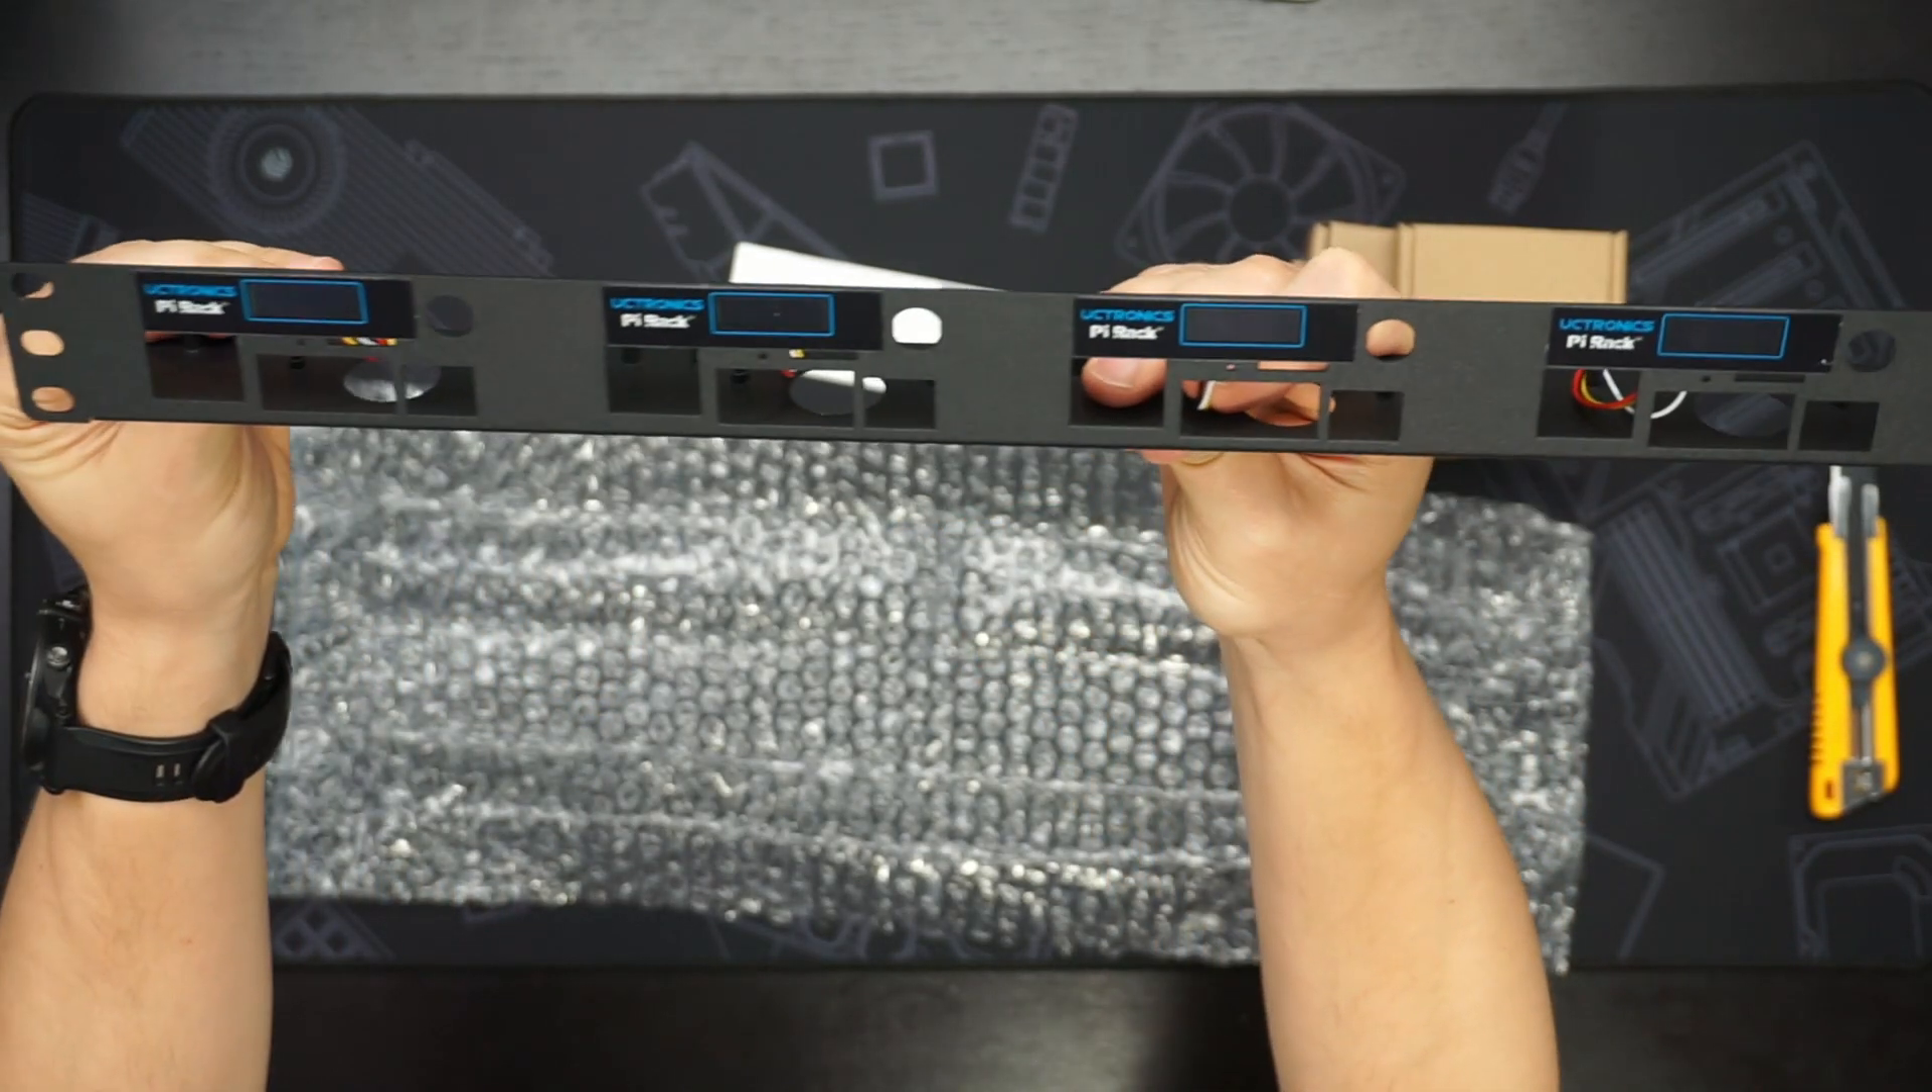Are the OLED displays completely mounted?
Yes.